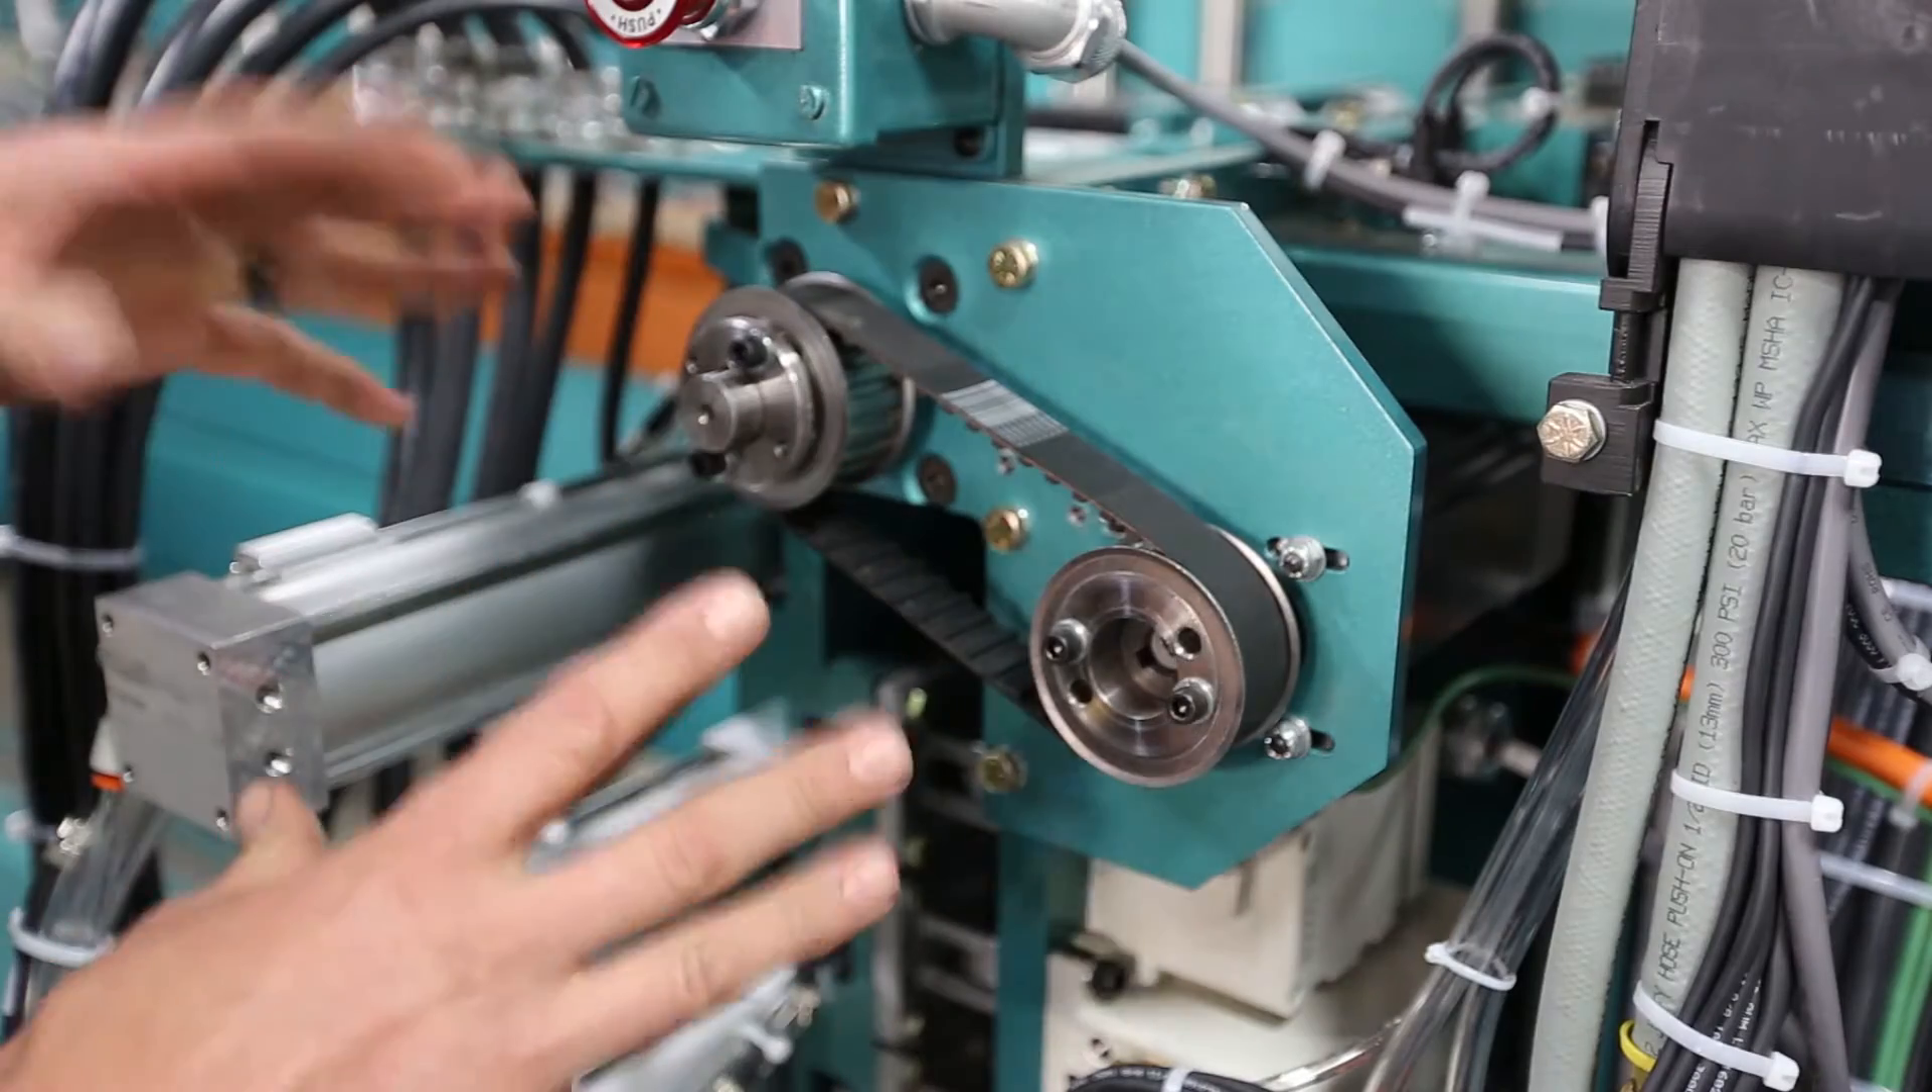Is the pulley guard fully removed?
Yes.